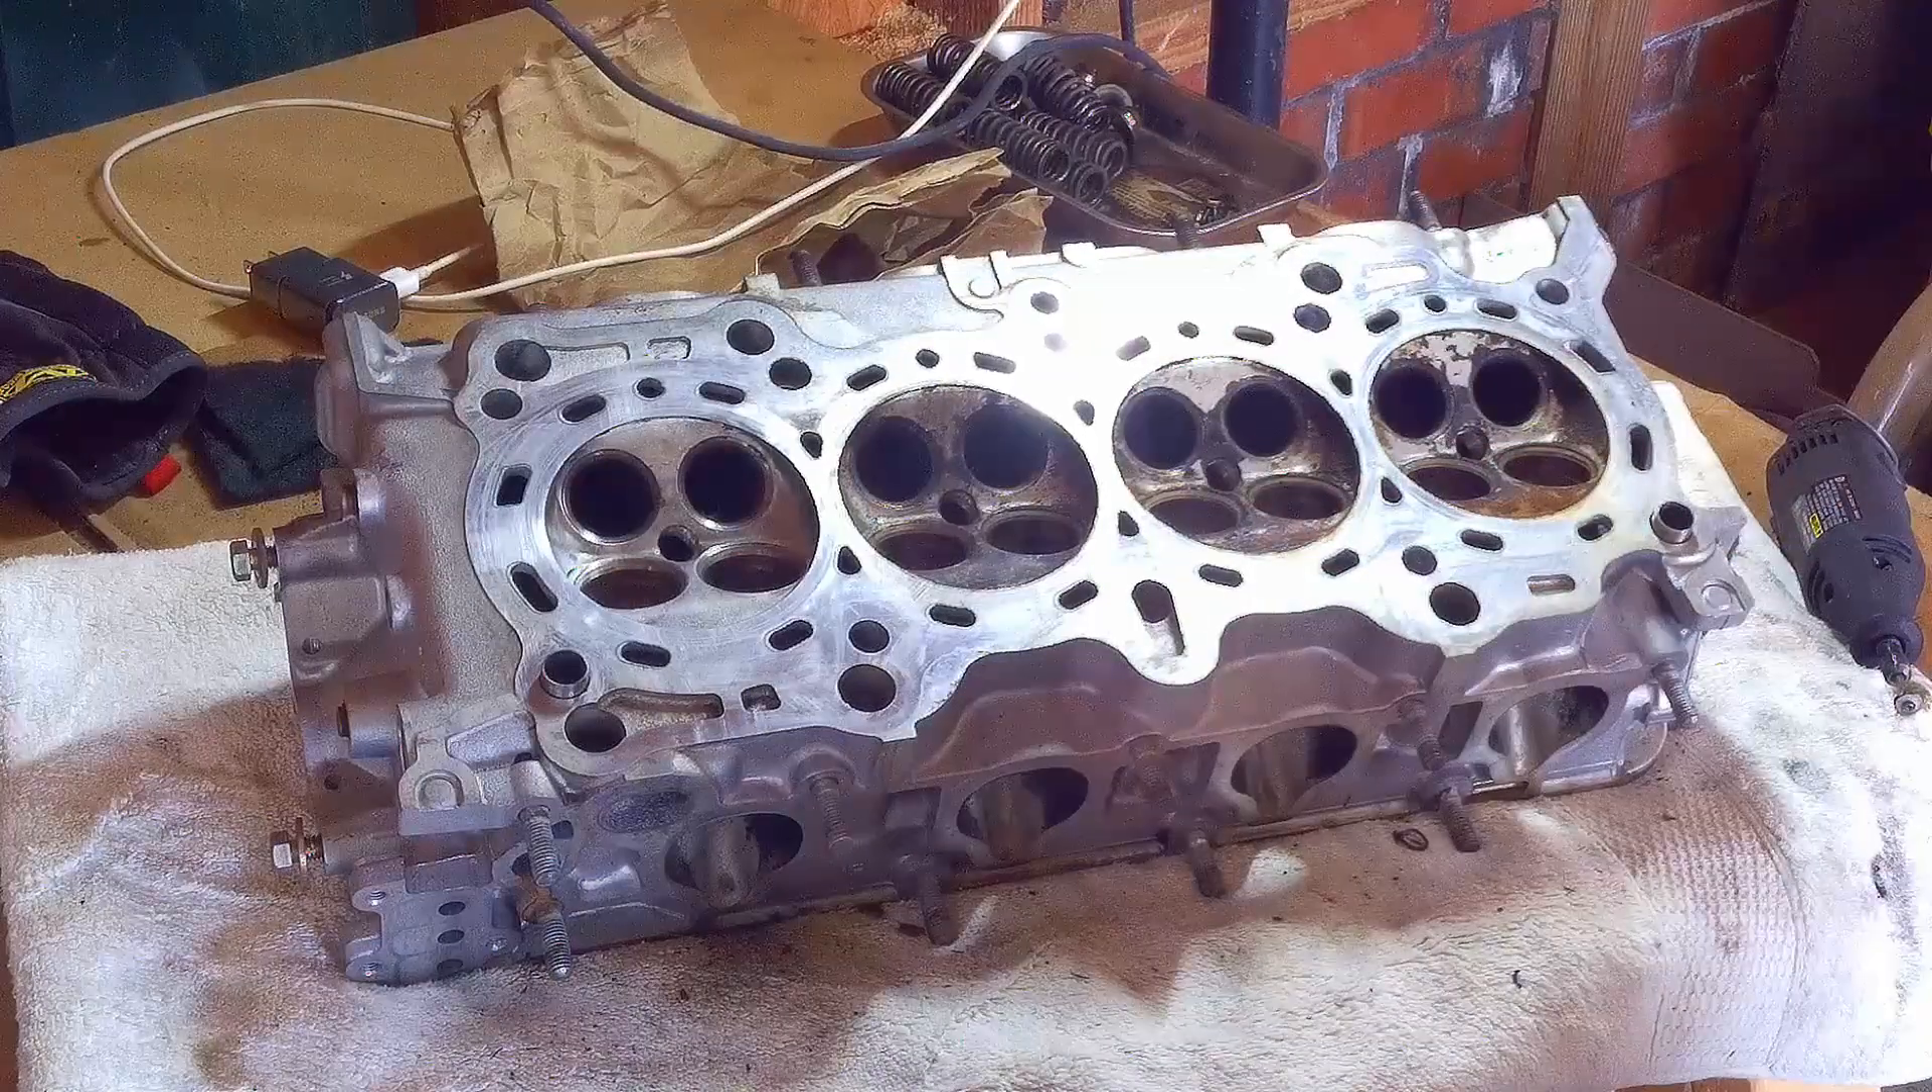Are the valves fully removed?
Yes.